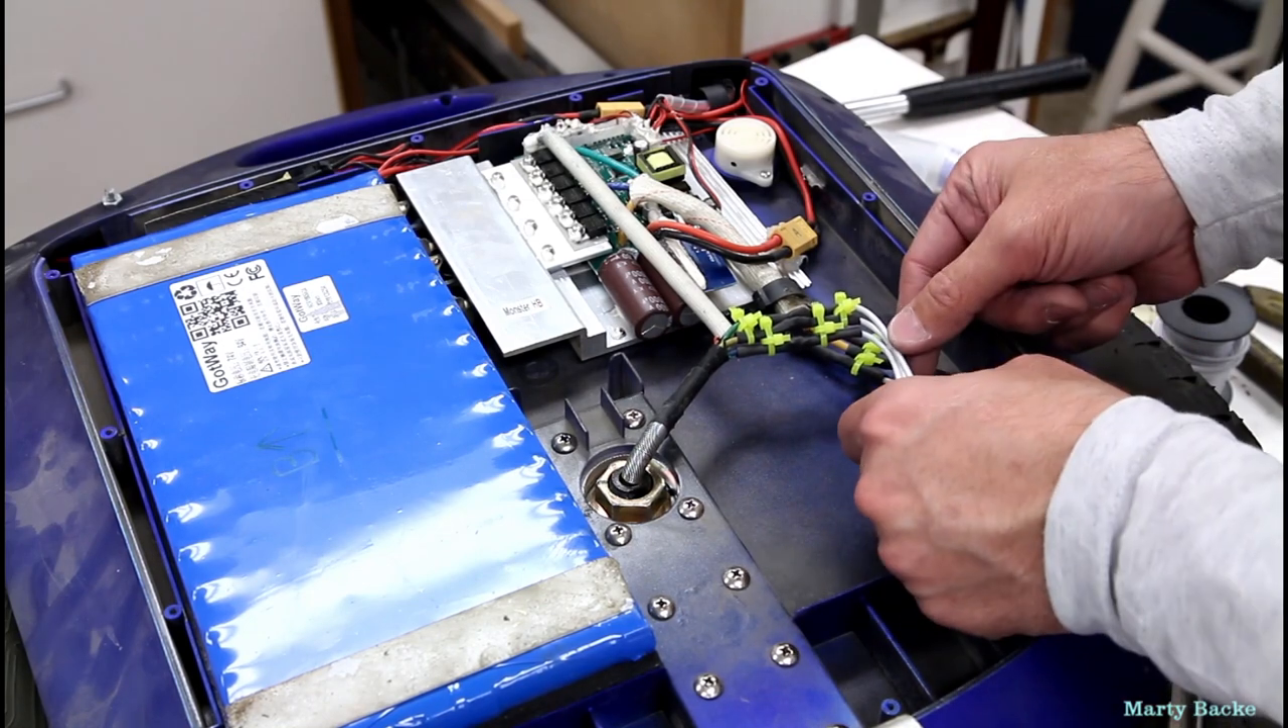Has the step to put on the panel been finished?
No.